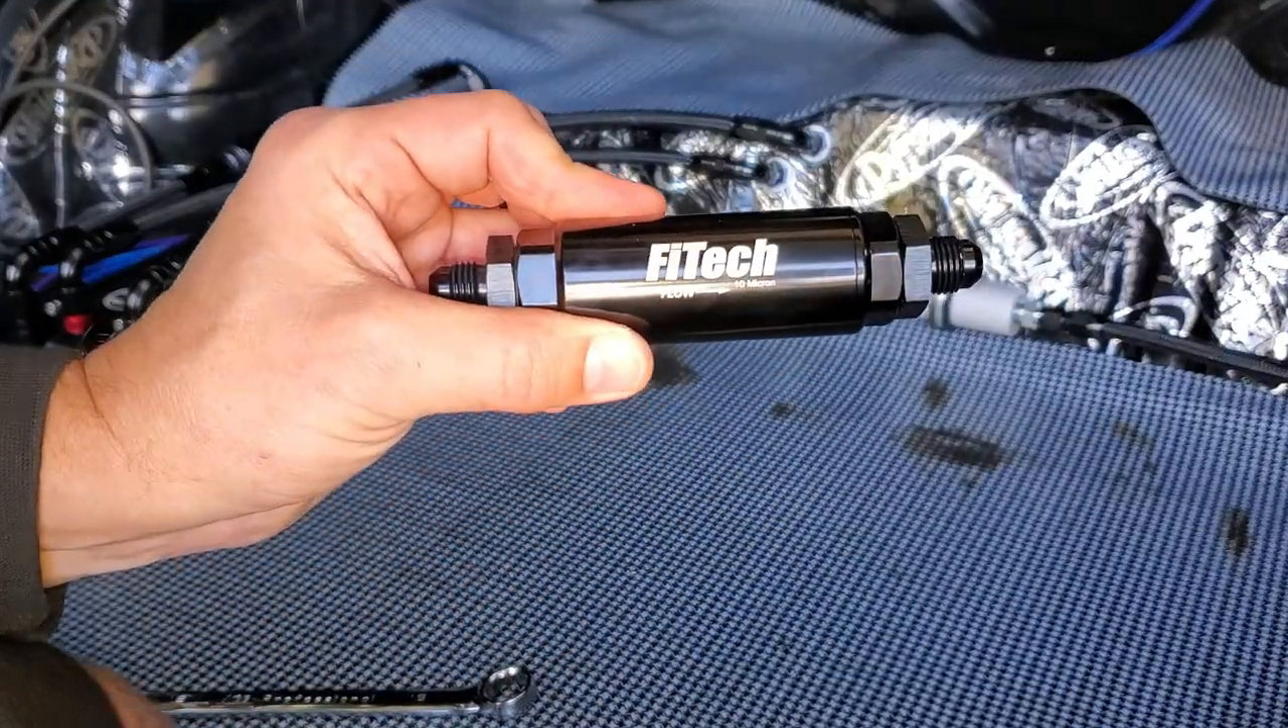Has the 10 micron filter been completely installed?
No.